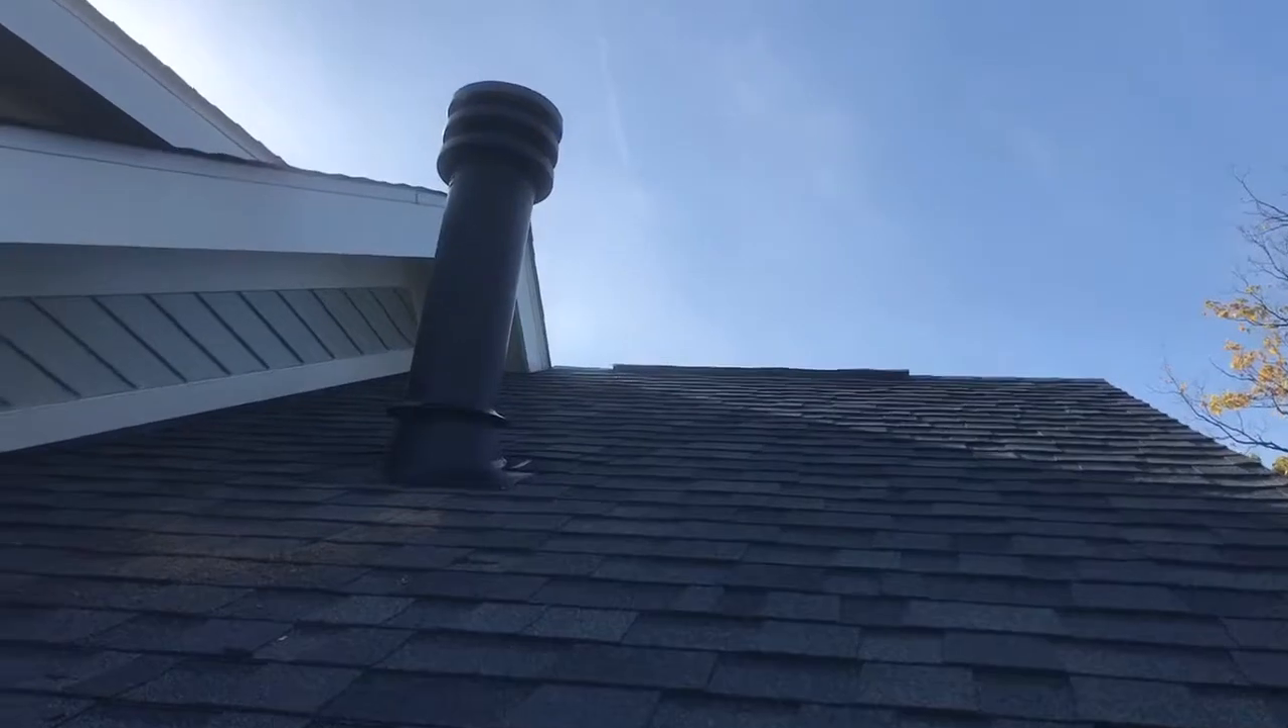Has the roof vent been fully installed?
Yes.